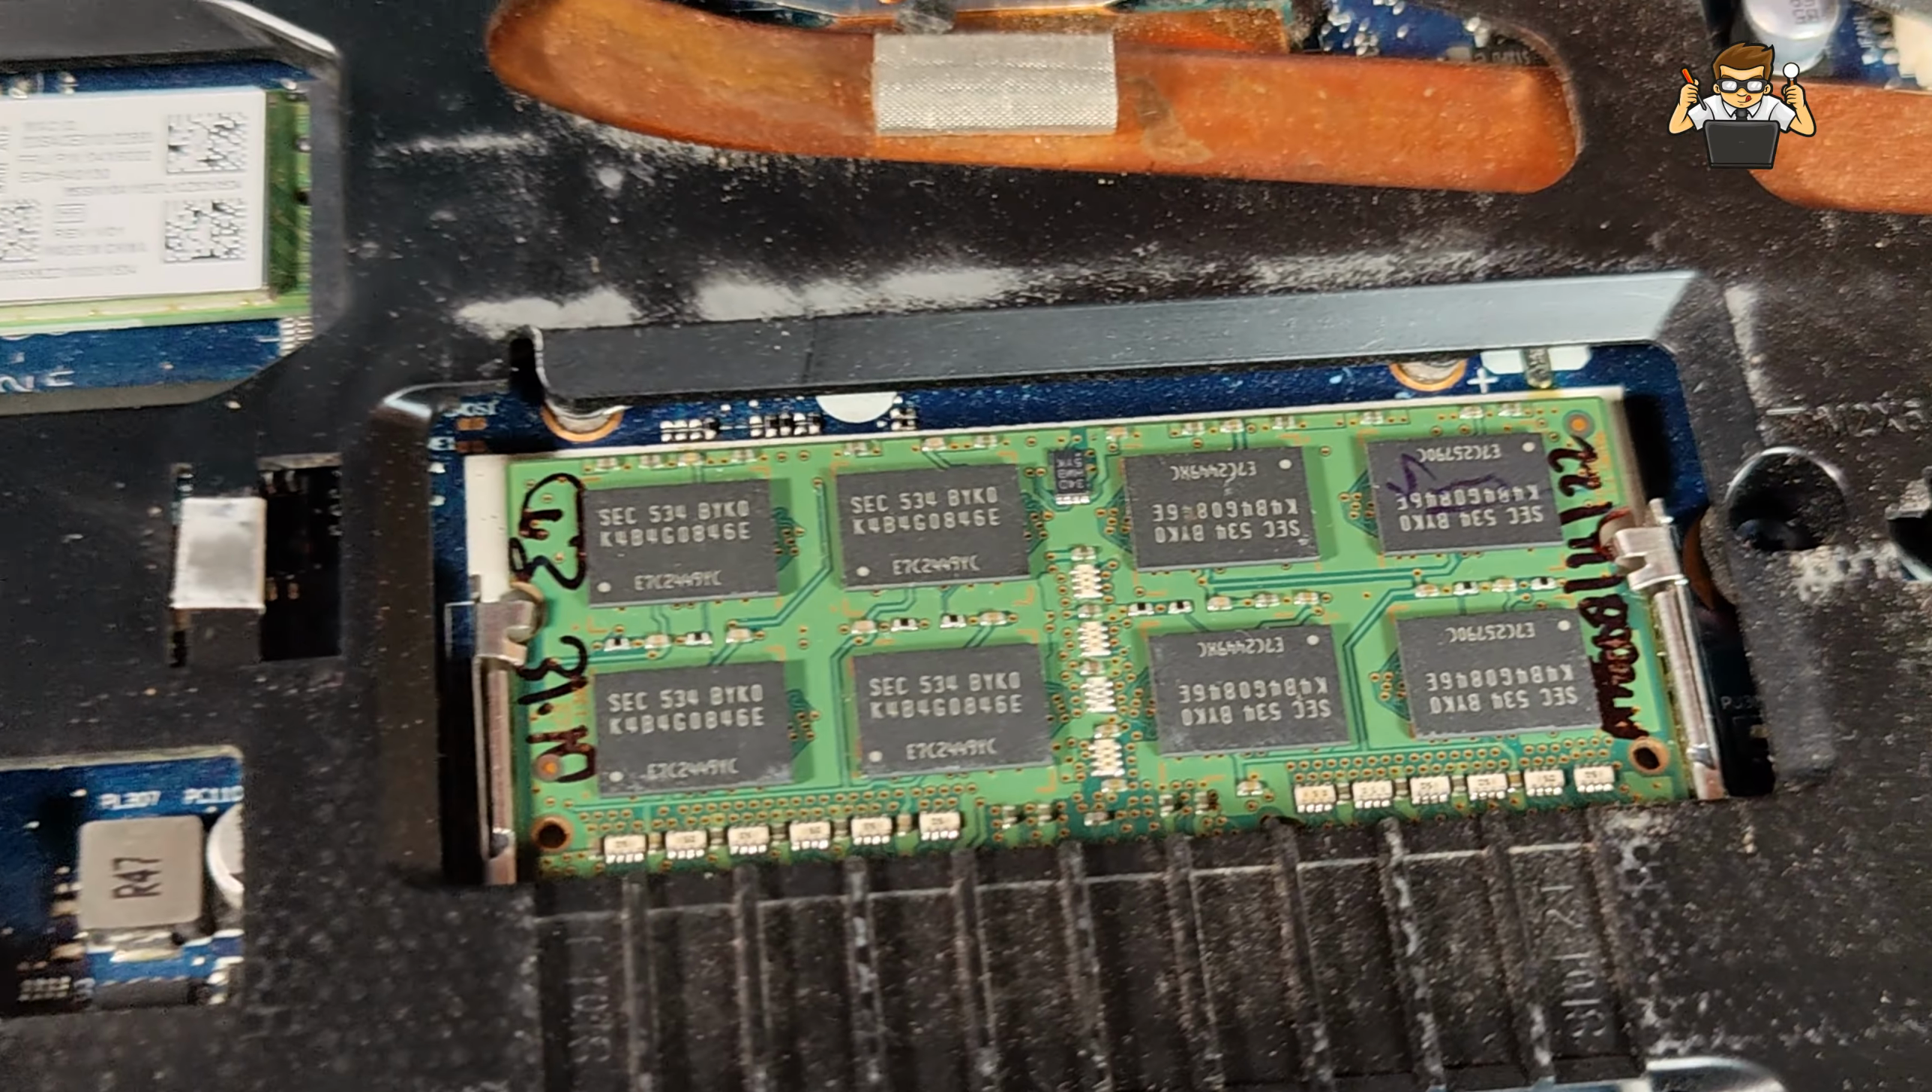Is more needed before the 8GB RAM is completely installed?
No.